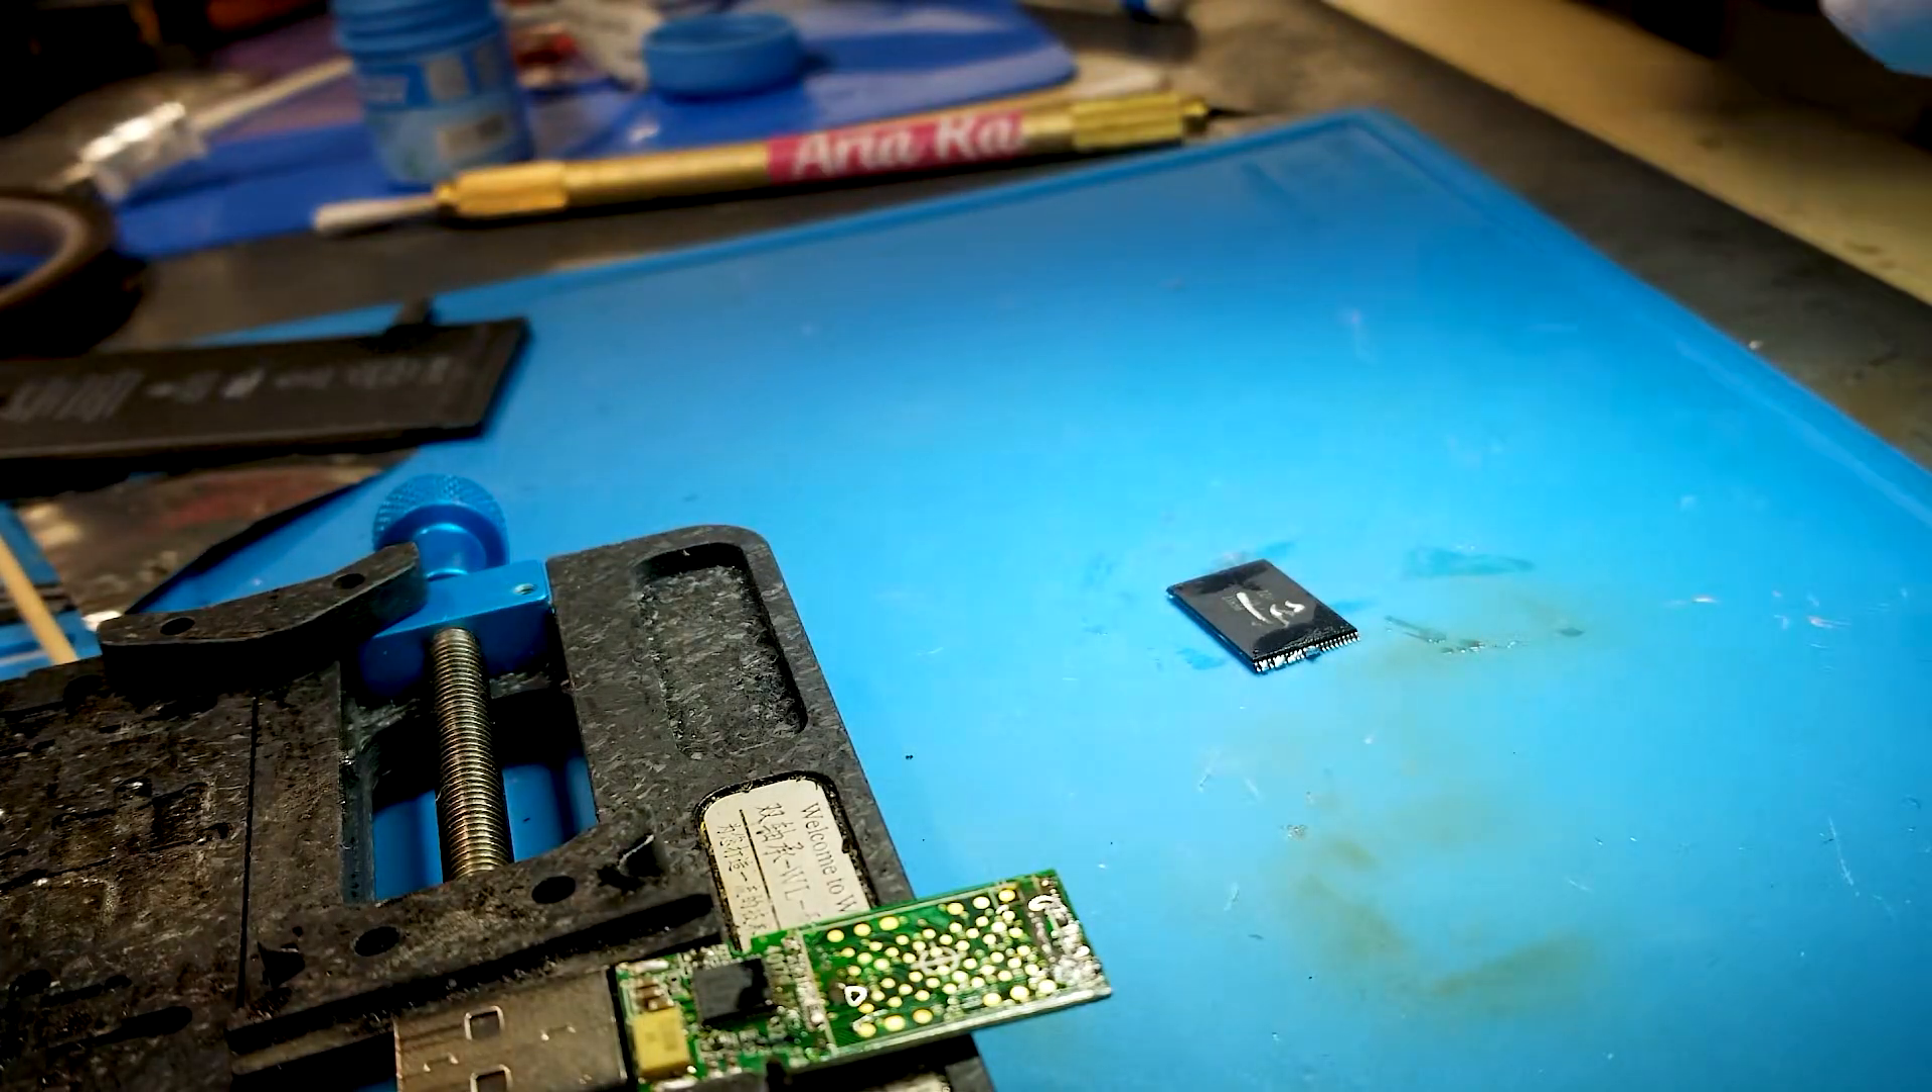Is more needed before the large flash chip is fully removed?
No.